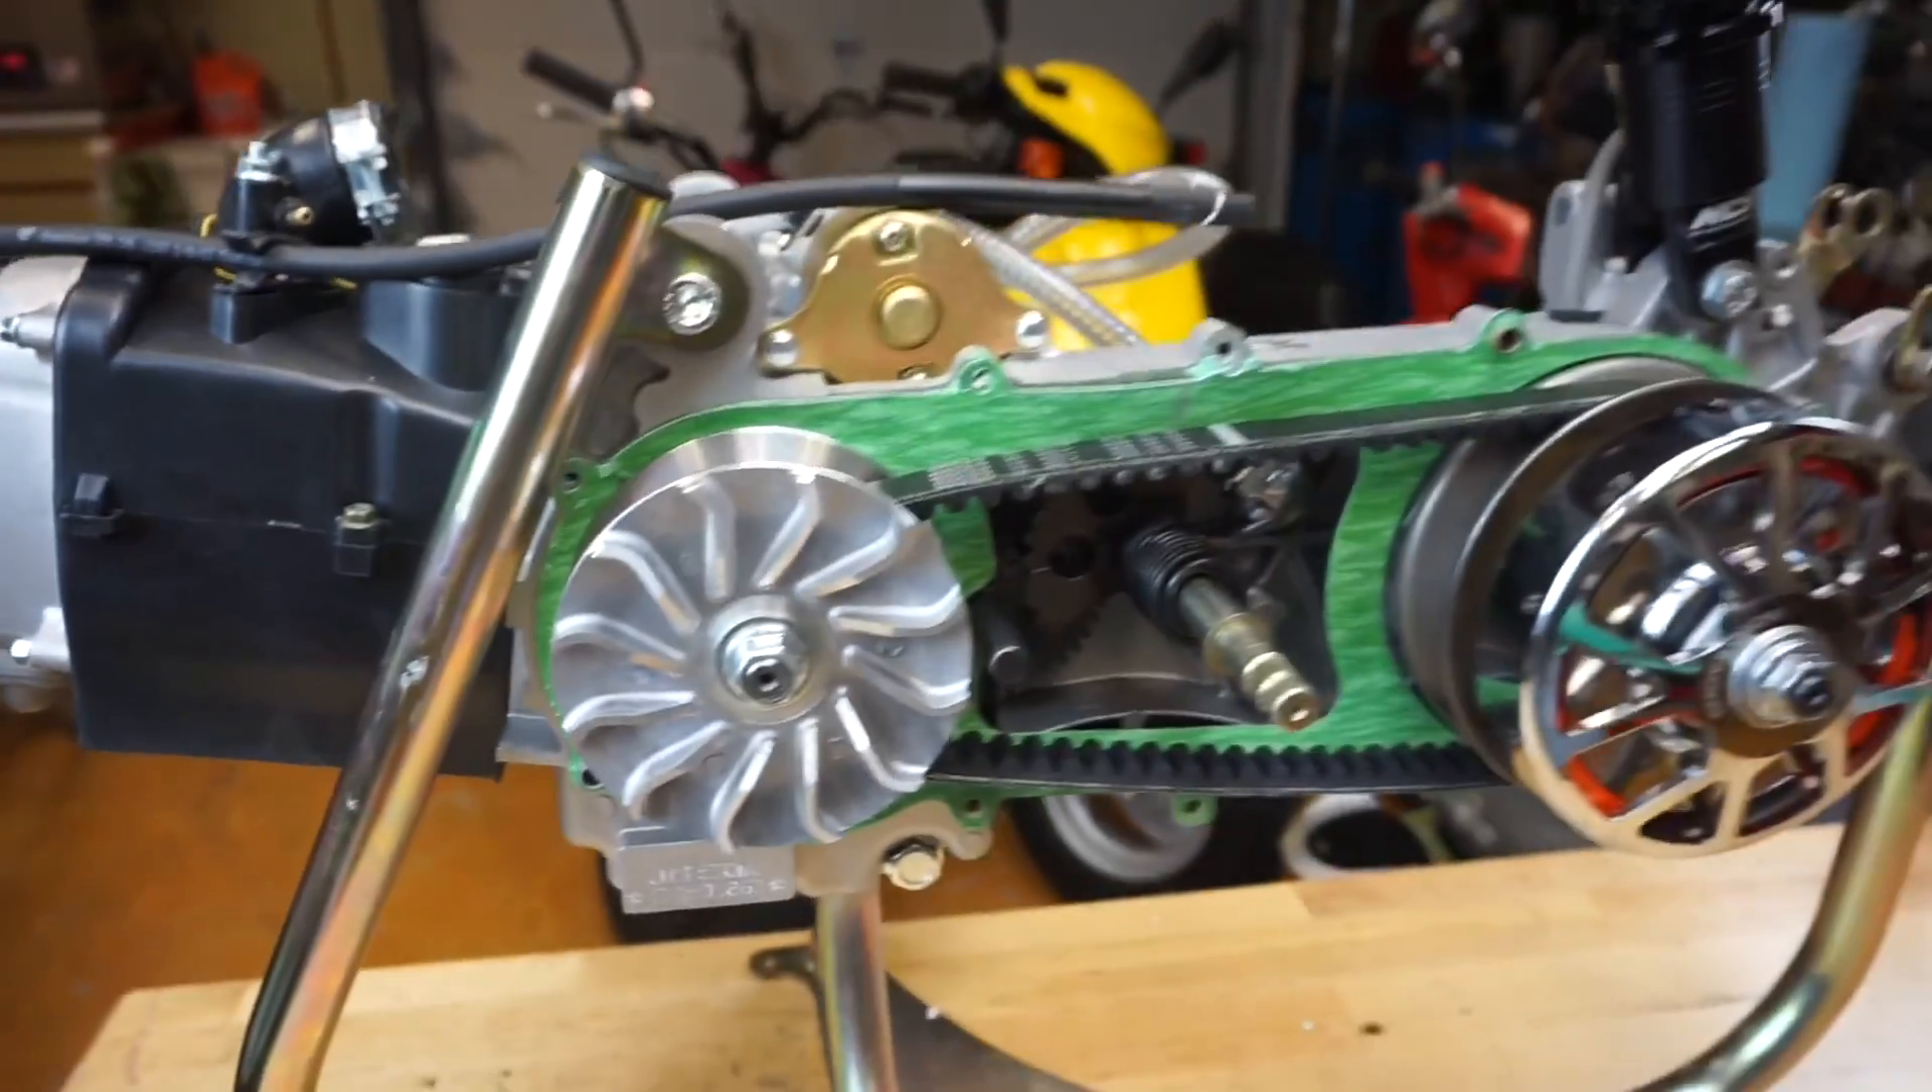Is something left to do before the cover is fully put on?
Yes.